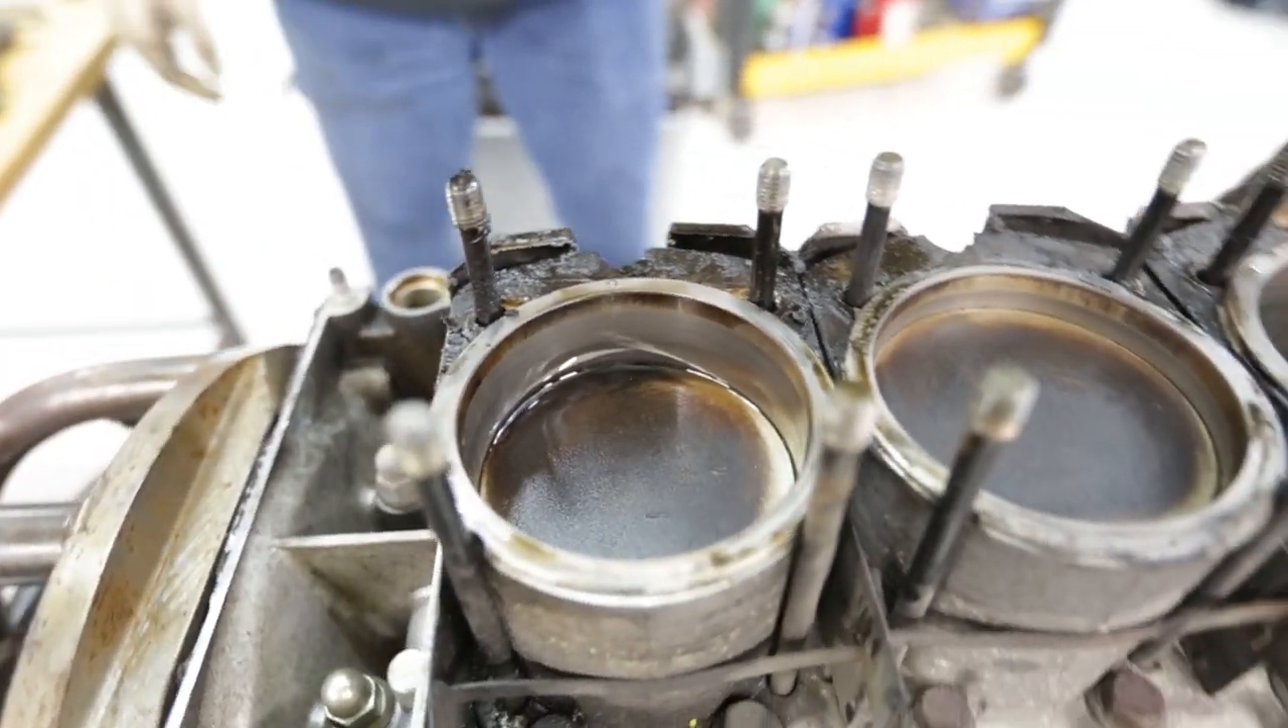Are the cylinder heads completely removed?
Yes.